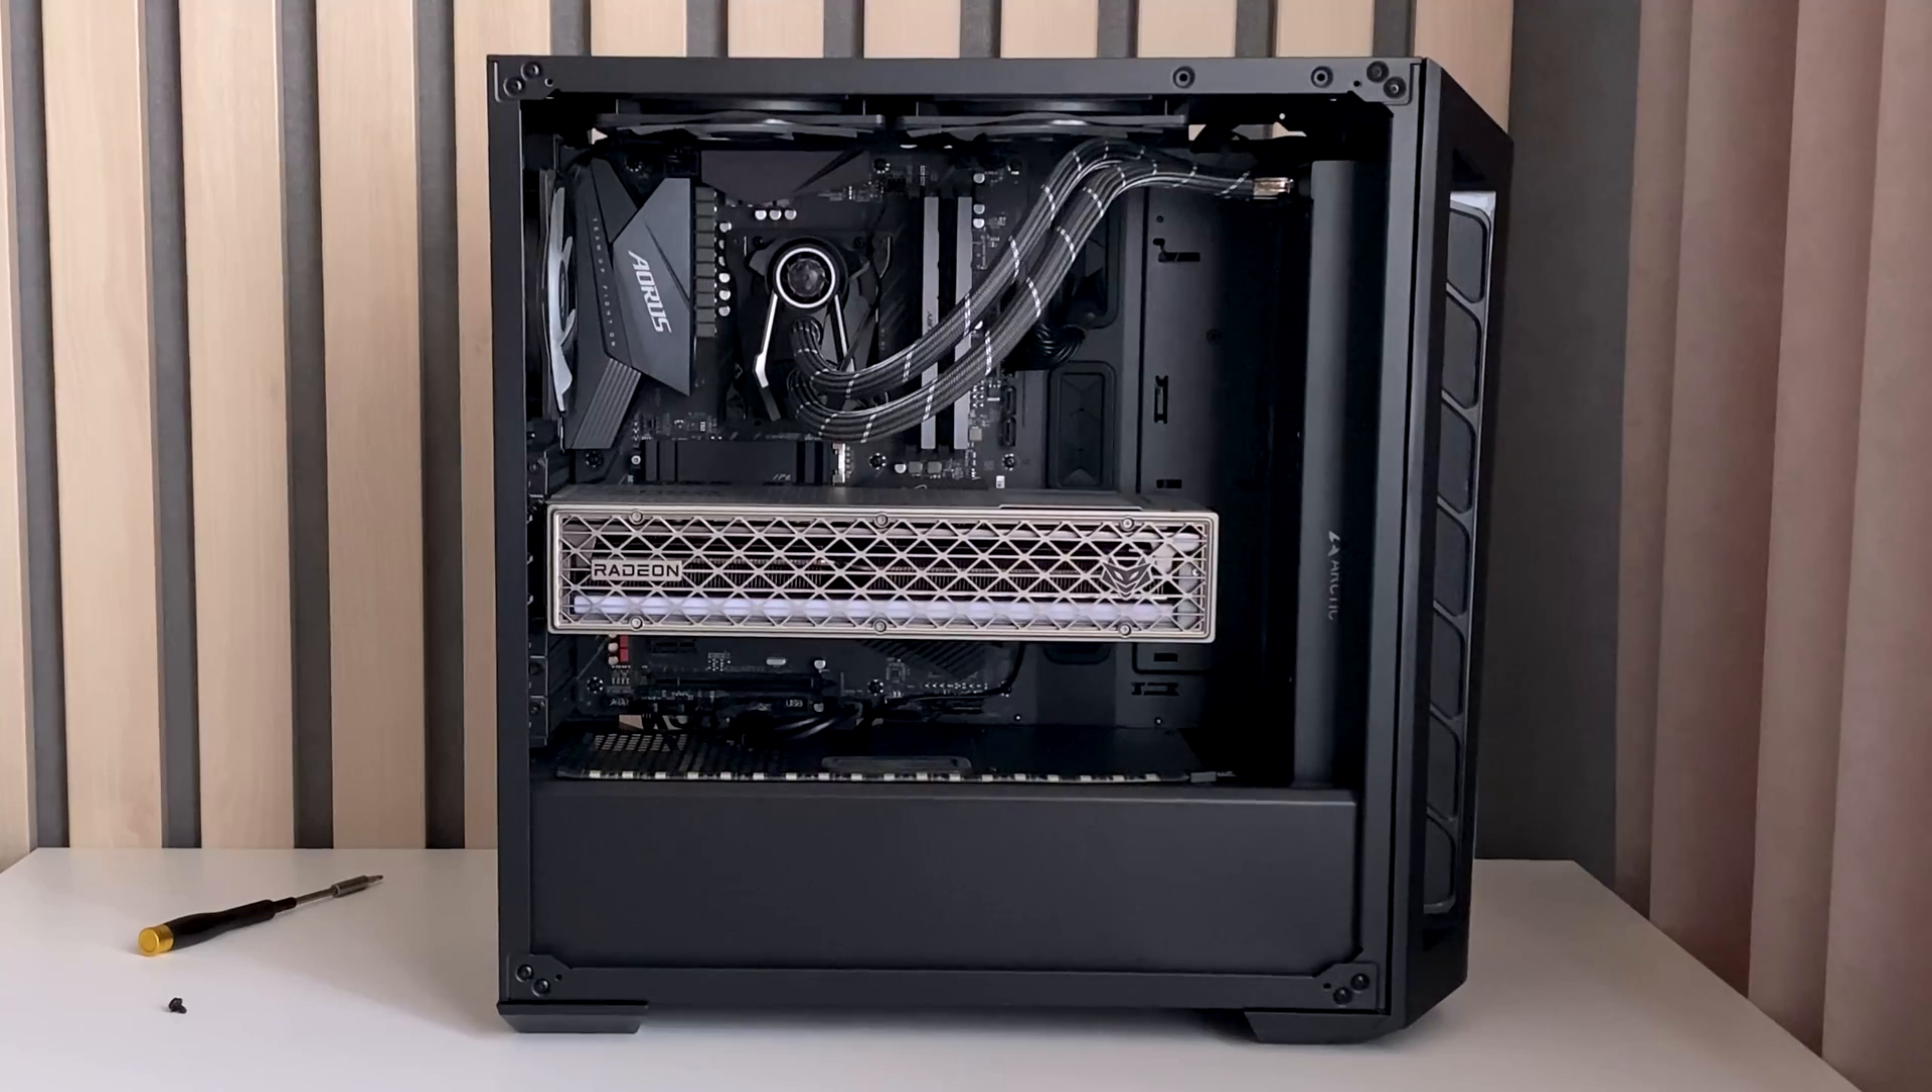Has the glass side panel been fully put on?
No.